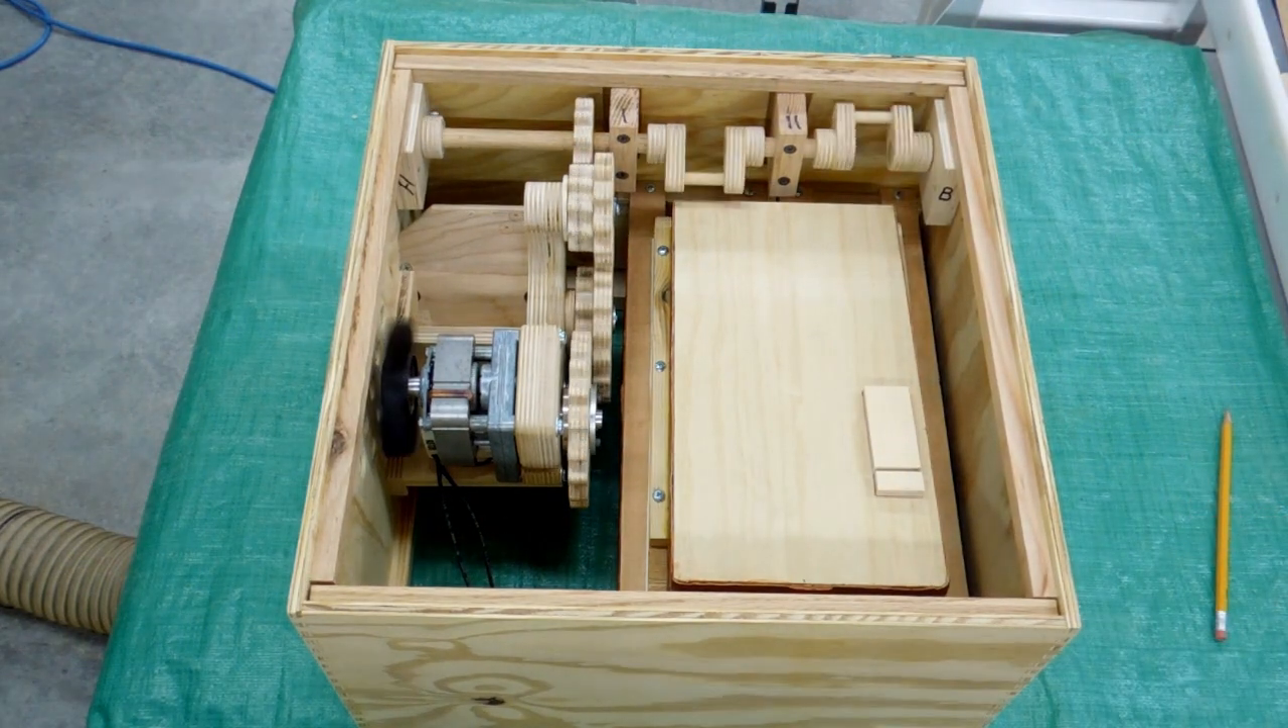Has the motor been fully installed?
Yes.